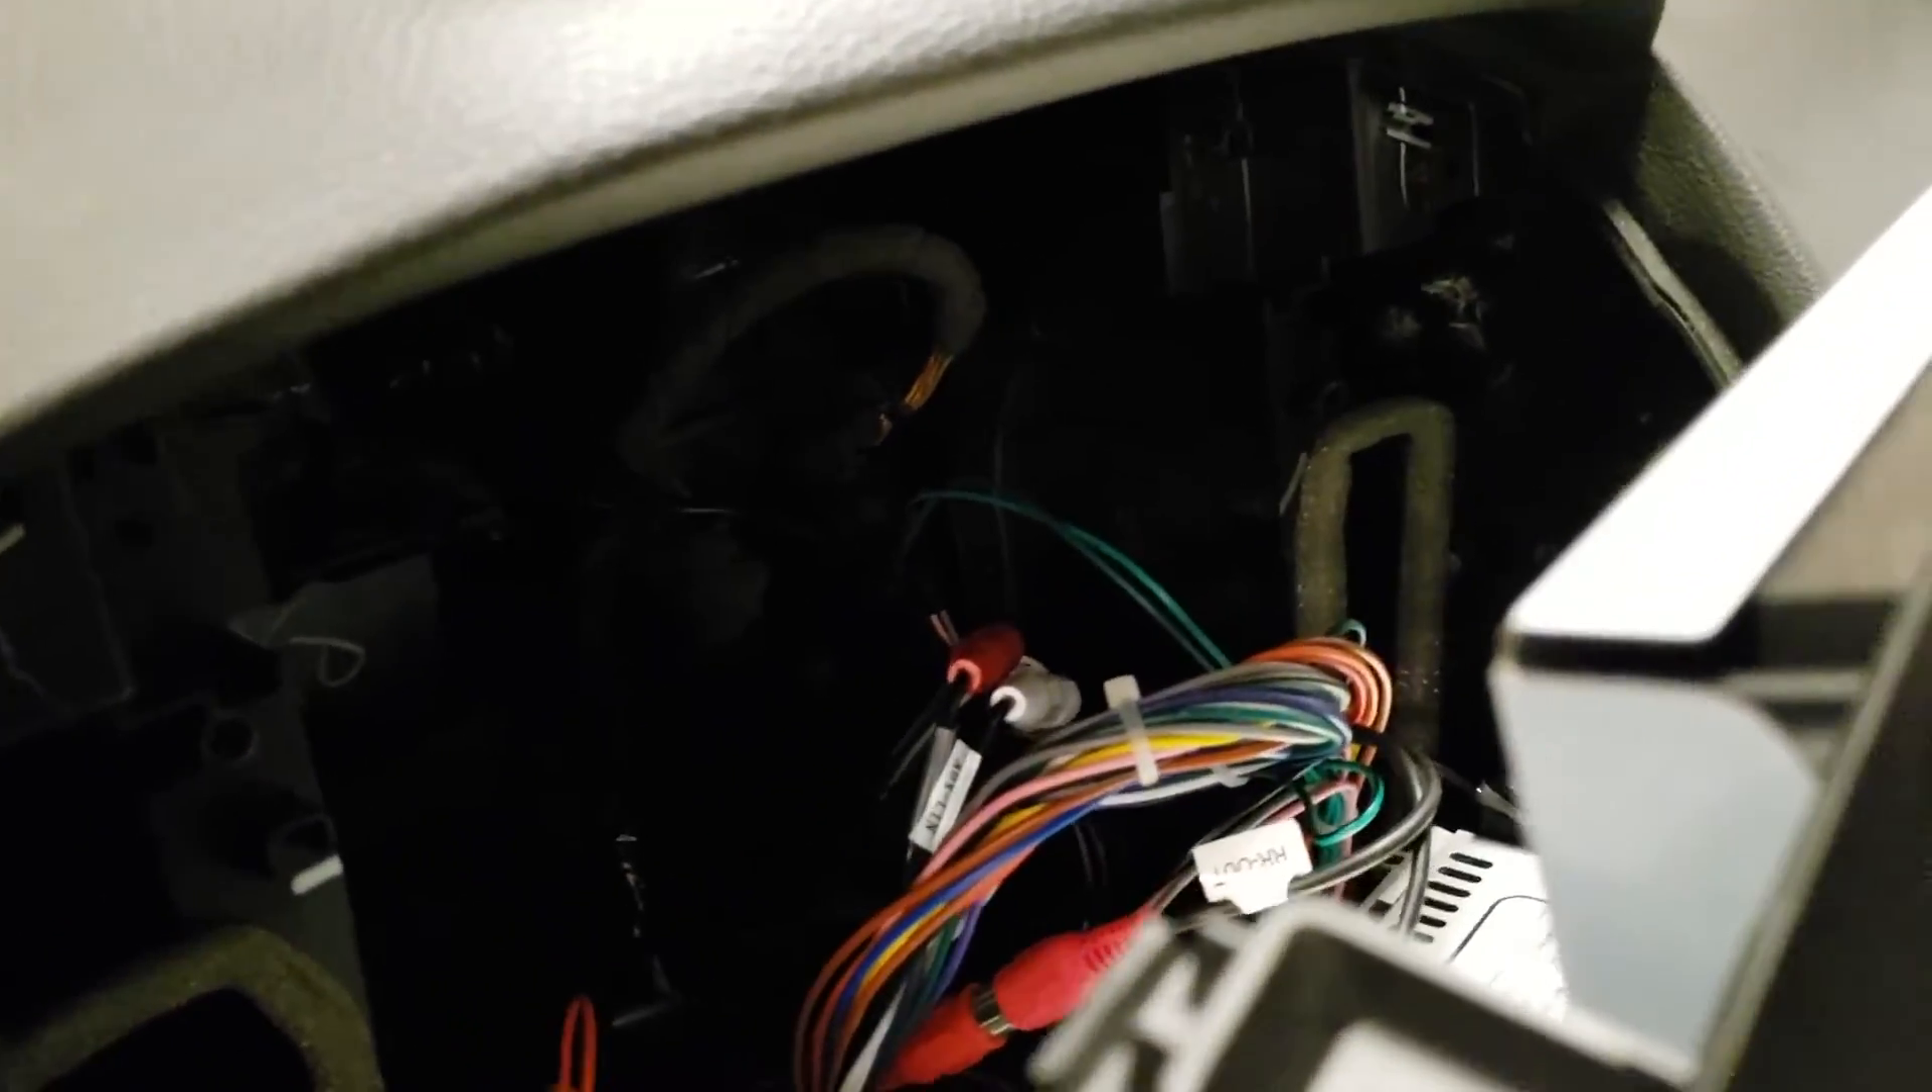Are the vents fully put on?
No.